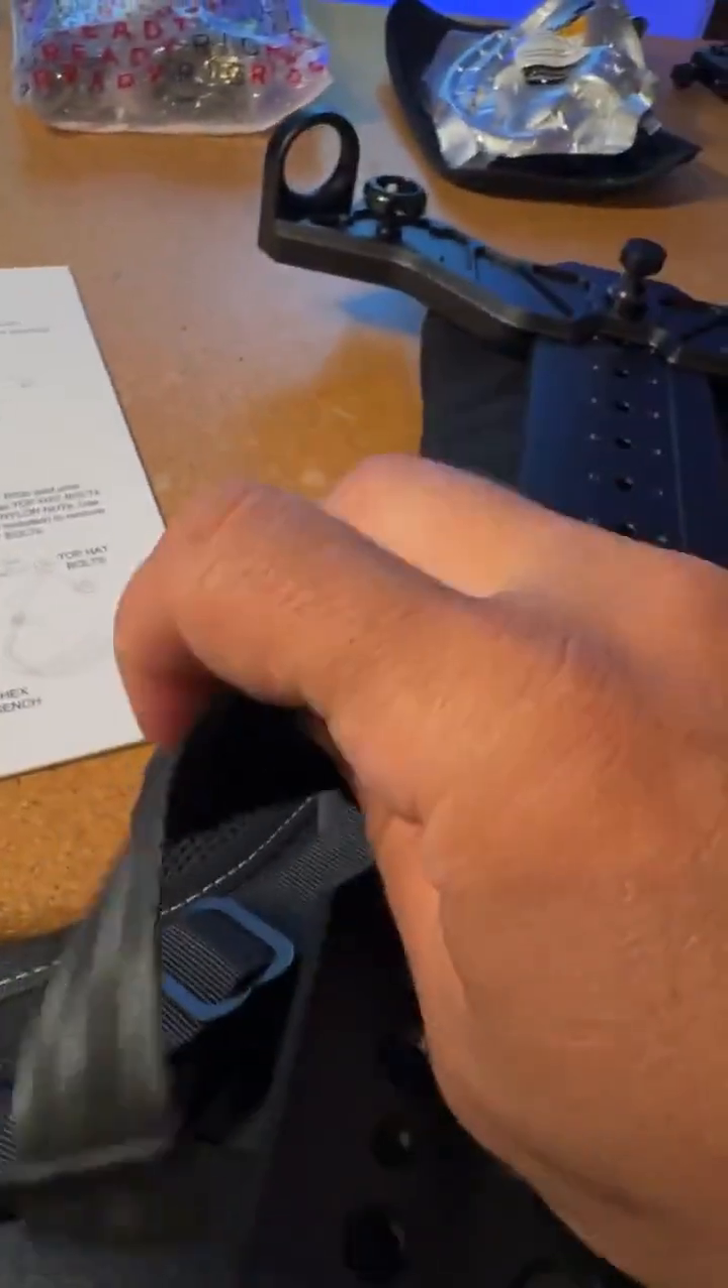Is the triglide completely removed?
No.